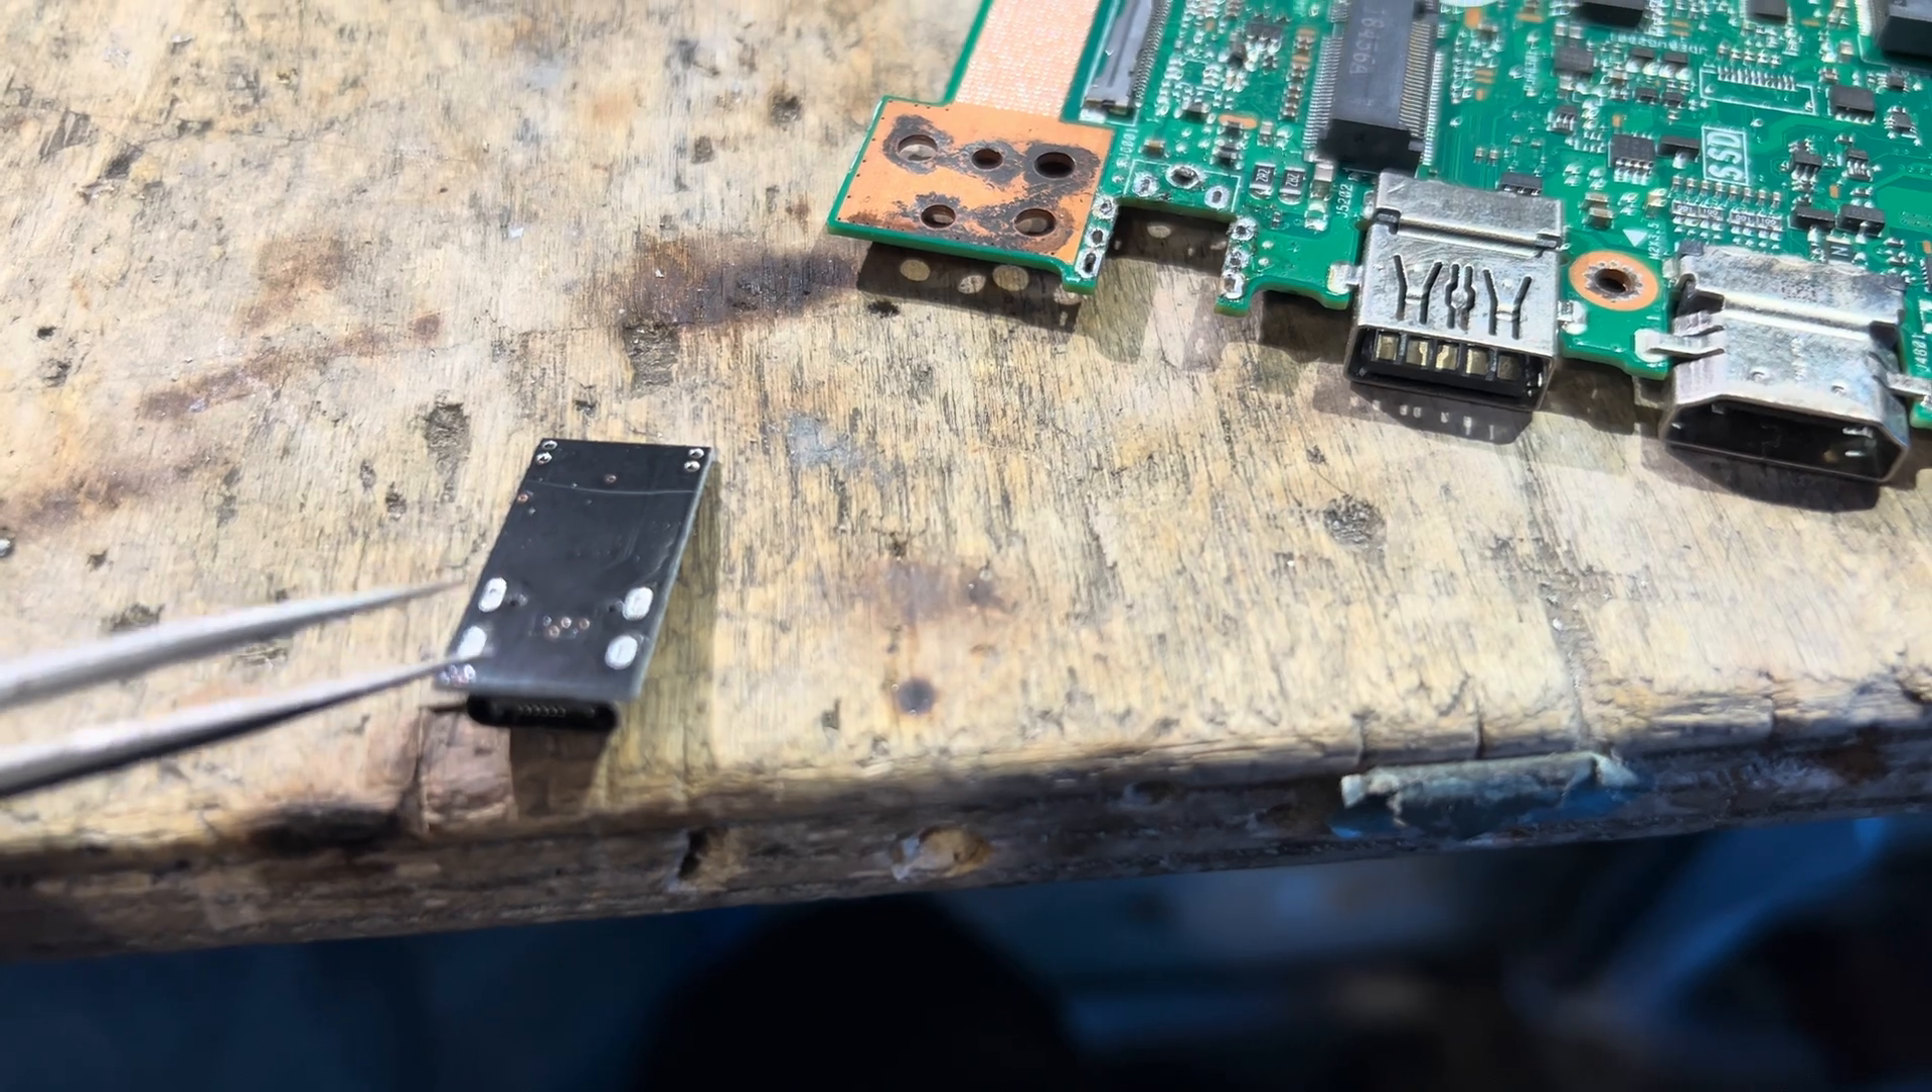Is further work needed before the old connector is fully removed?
No.